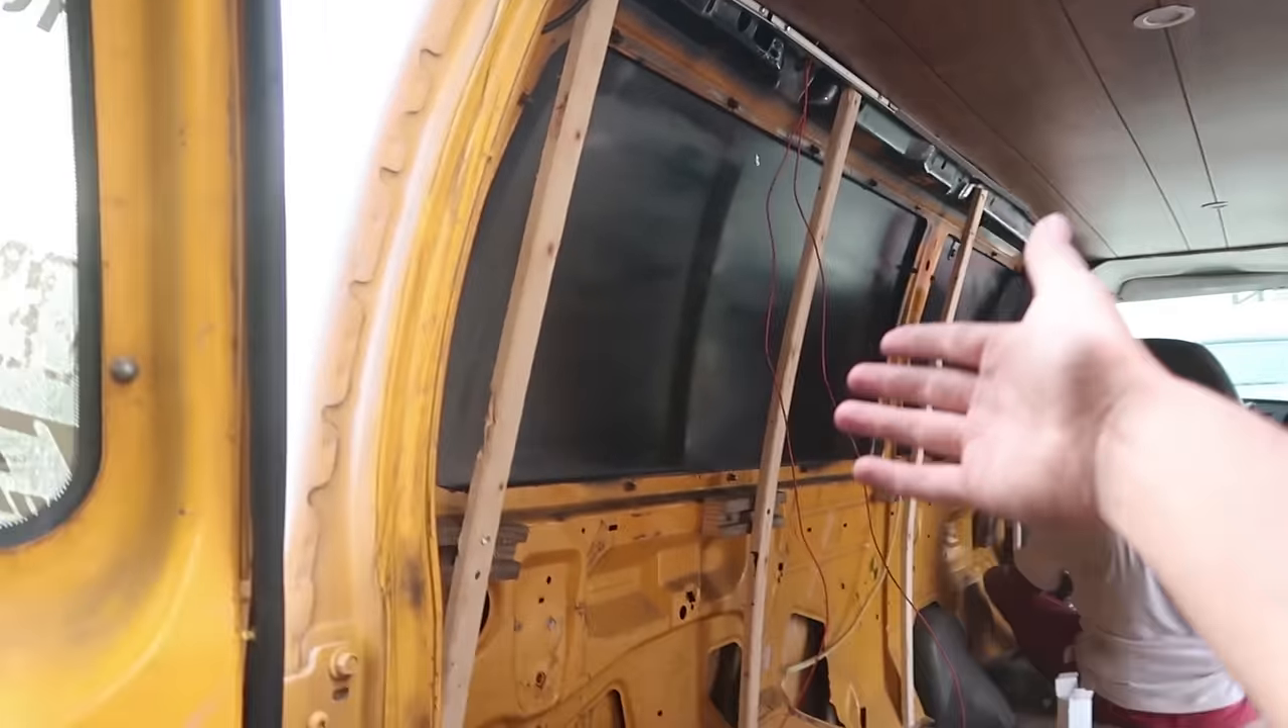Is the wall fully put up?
No.